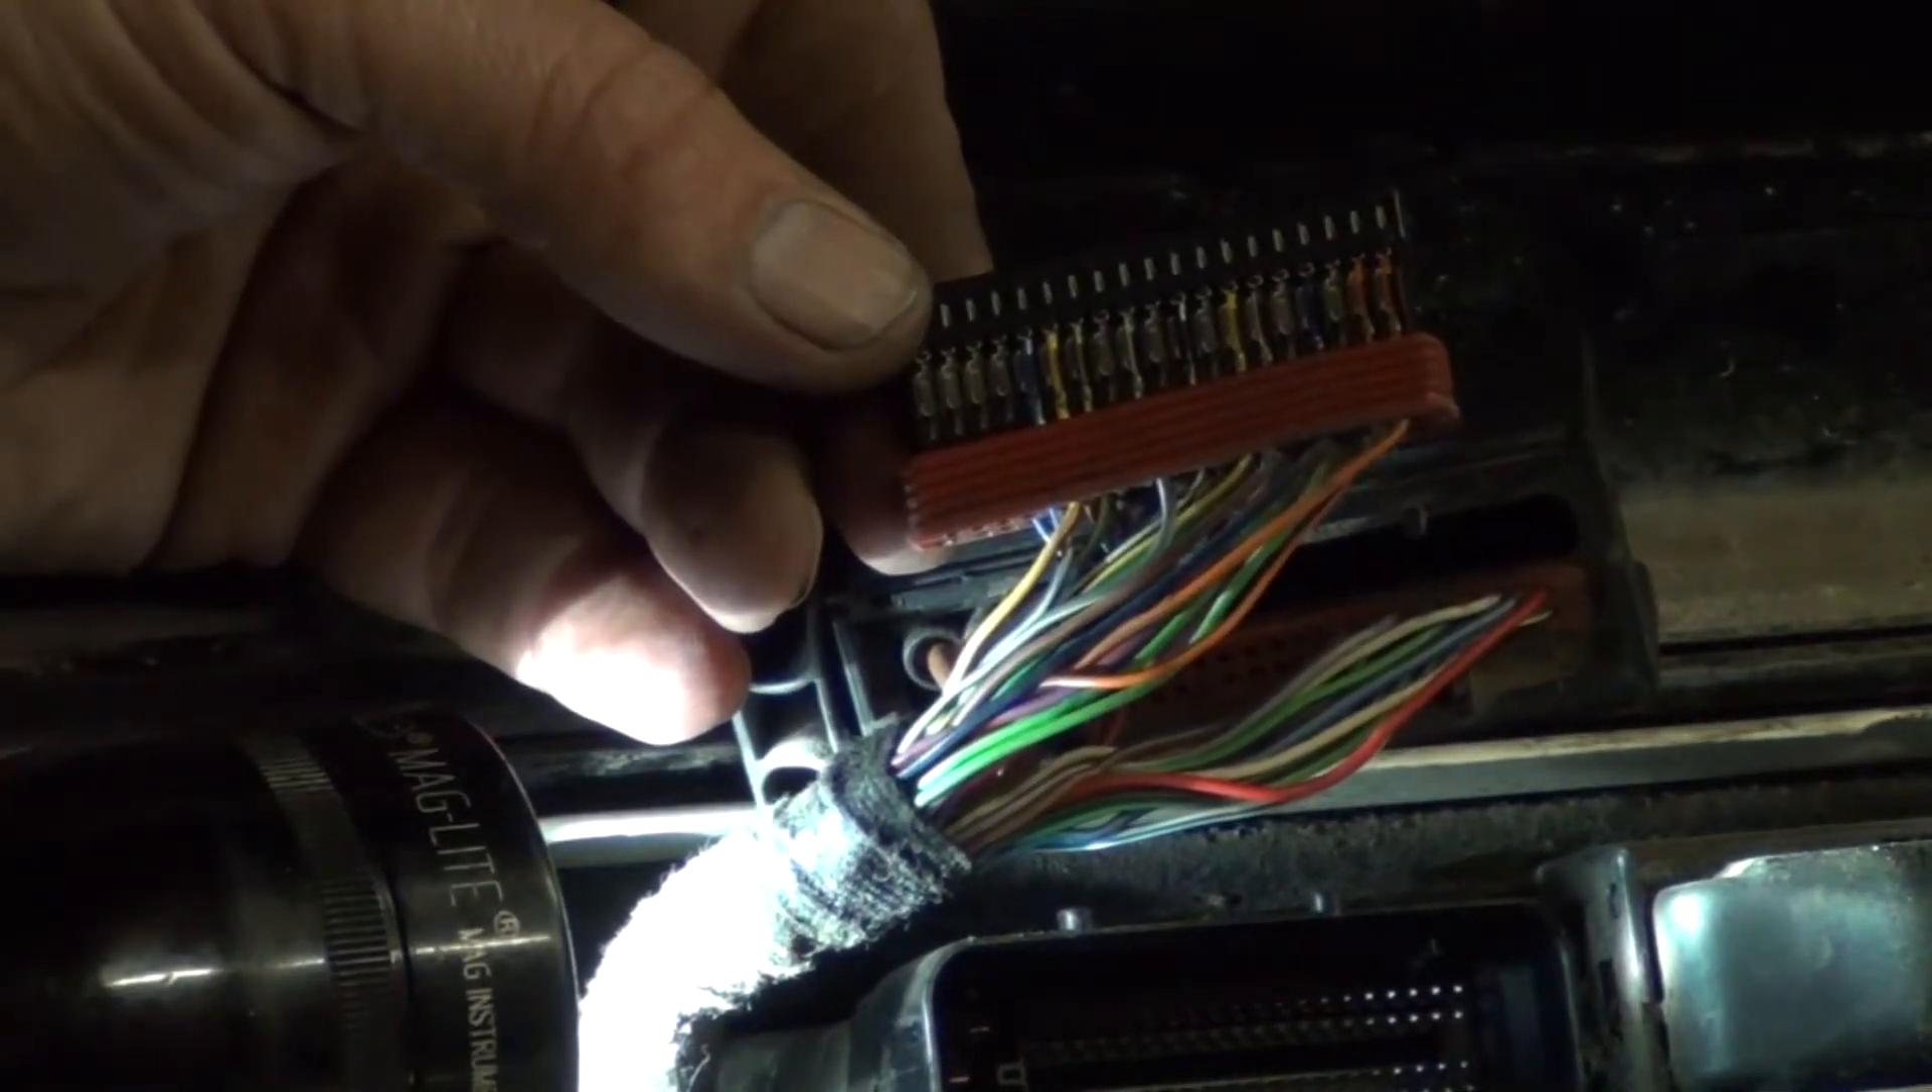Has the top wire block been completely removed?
Yes.